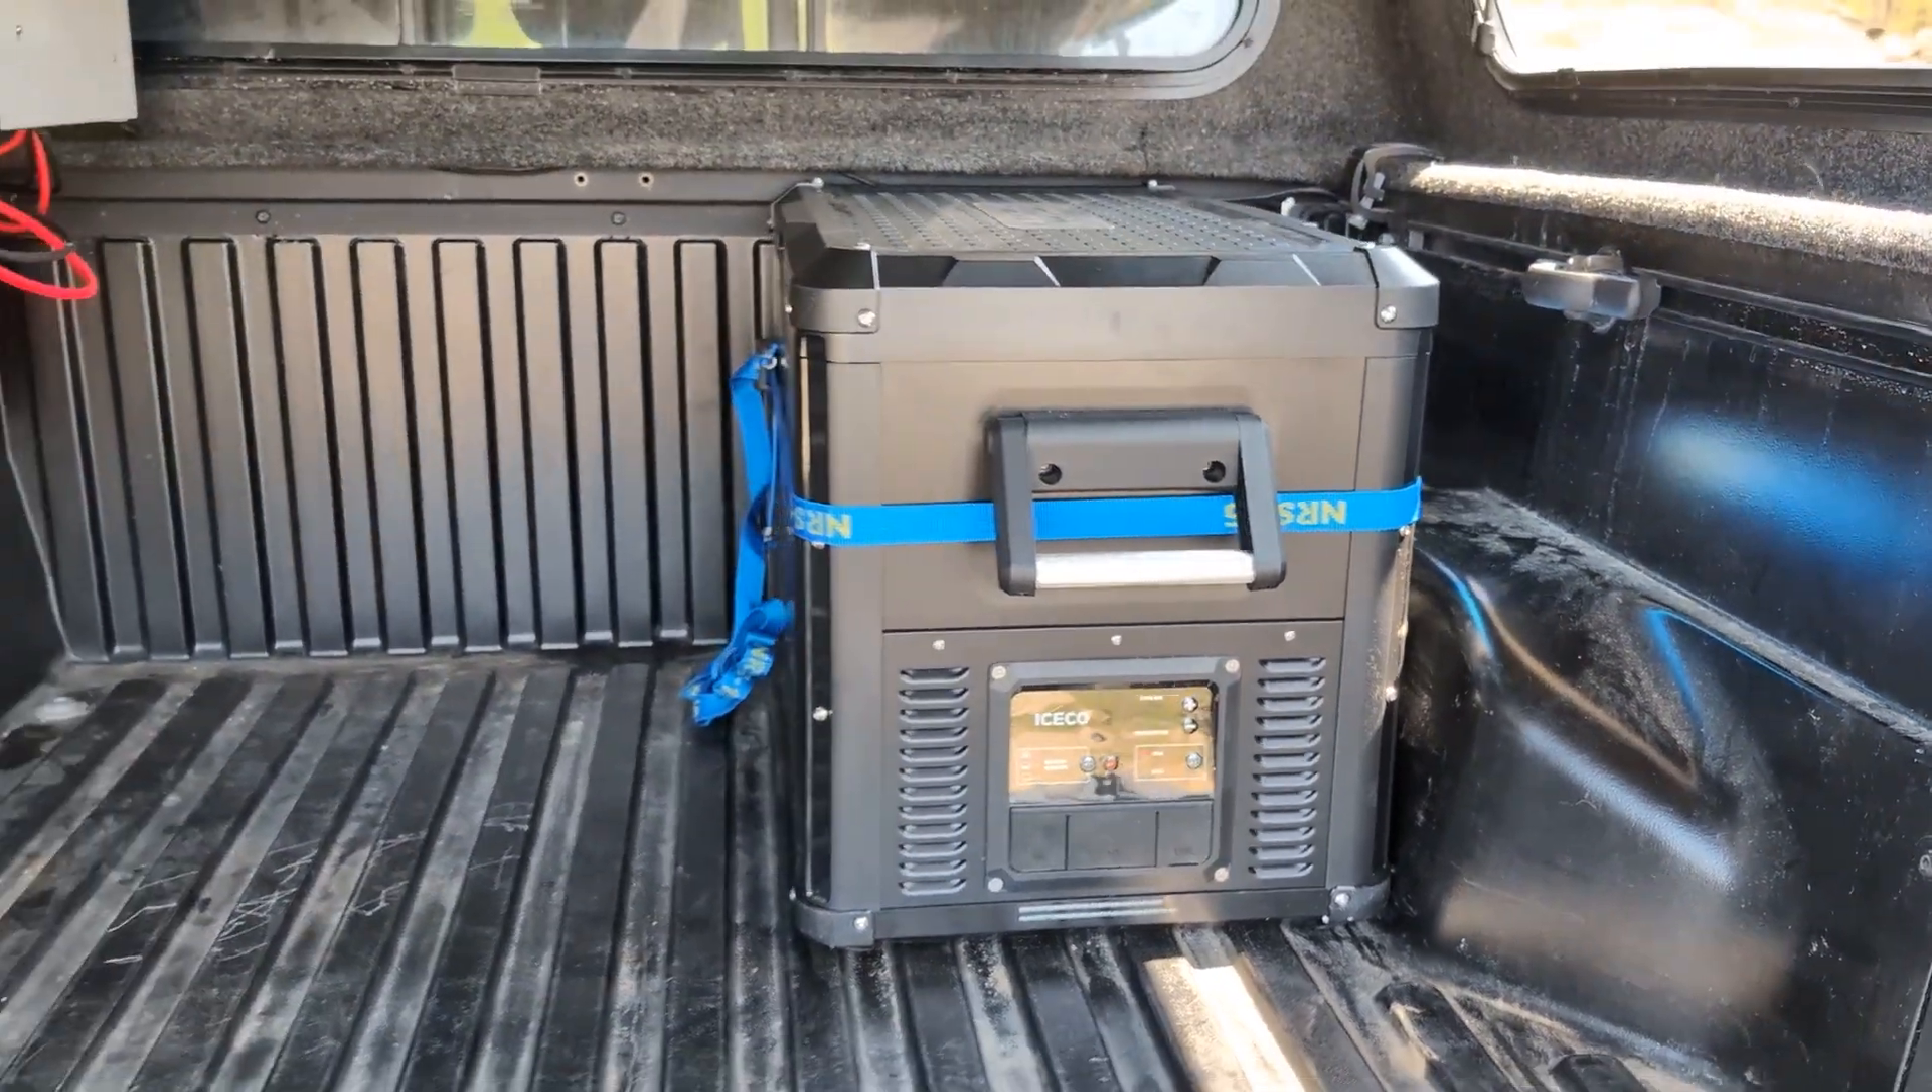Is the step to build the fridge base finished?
No.